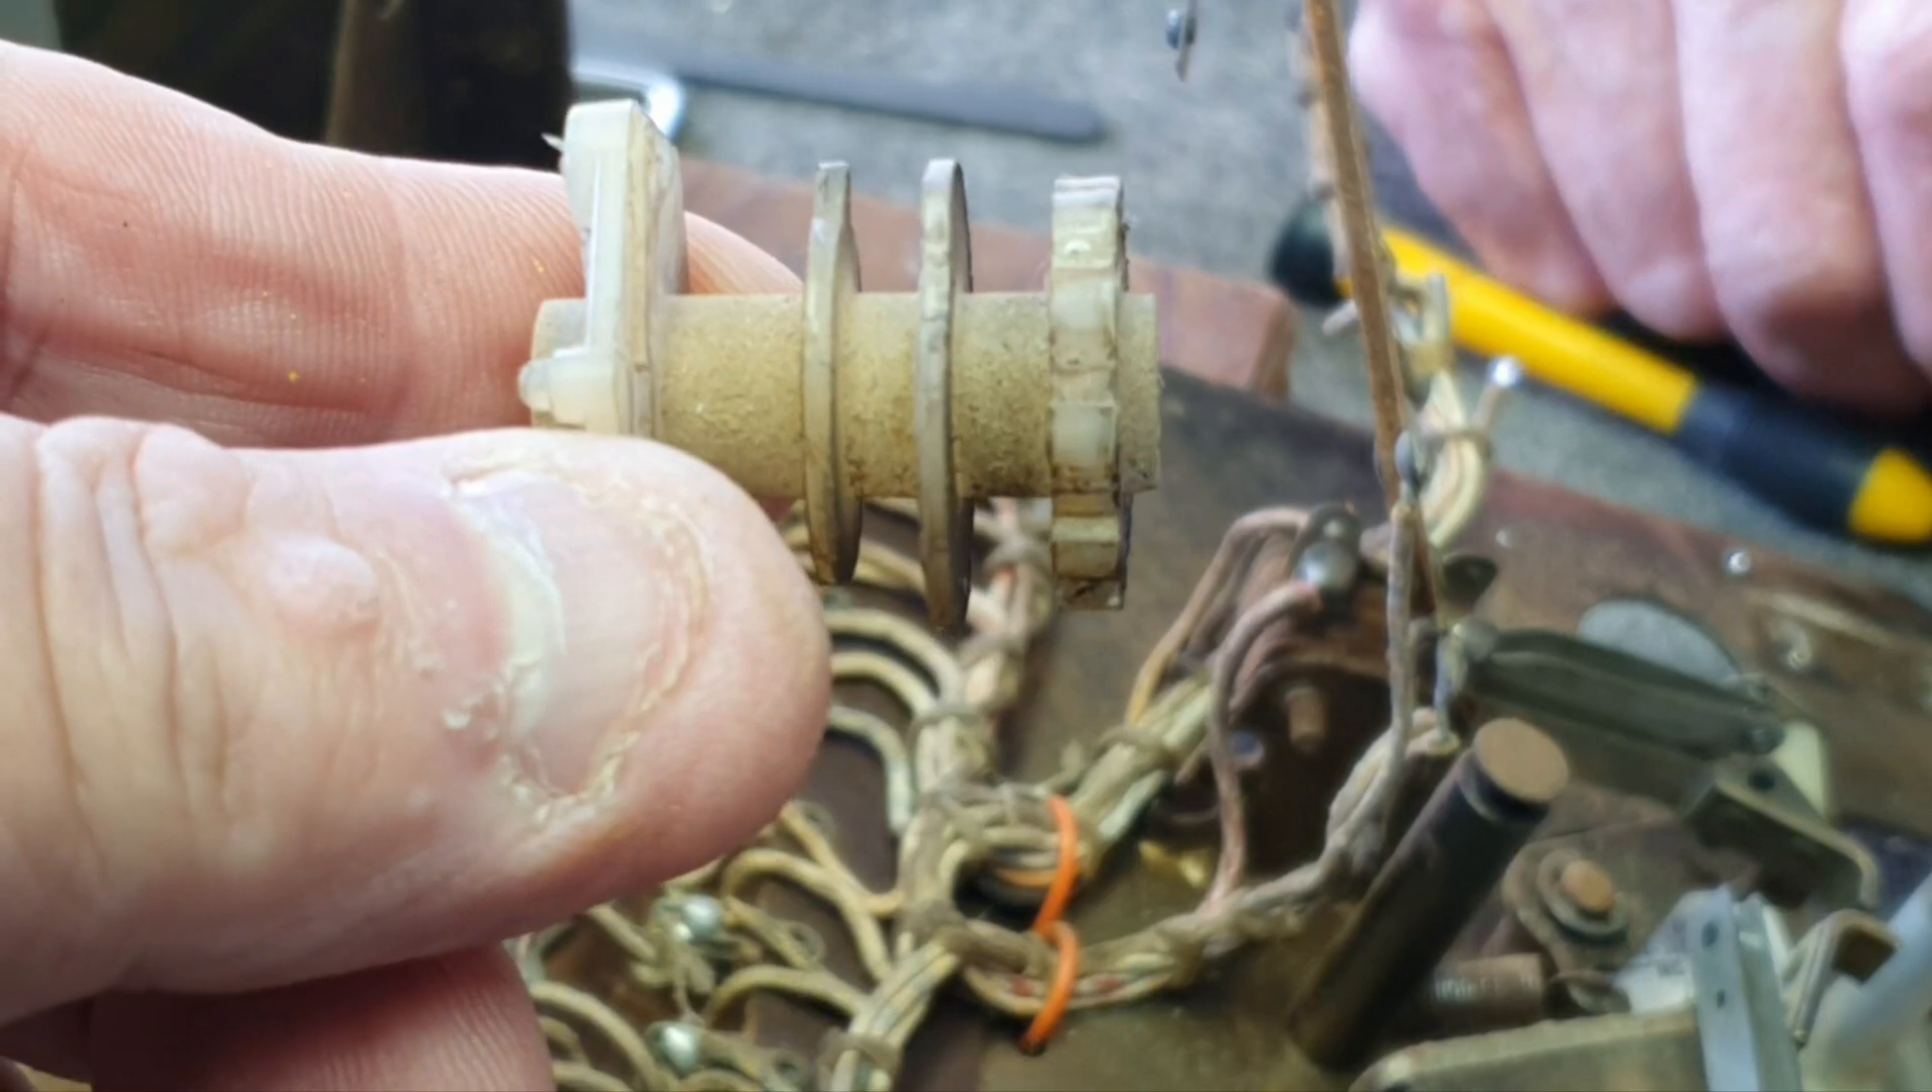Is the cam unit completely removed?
Yes.